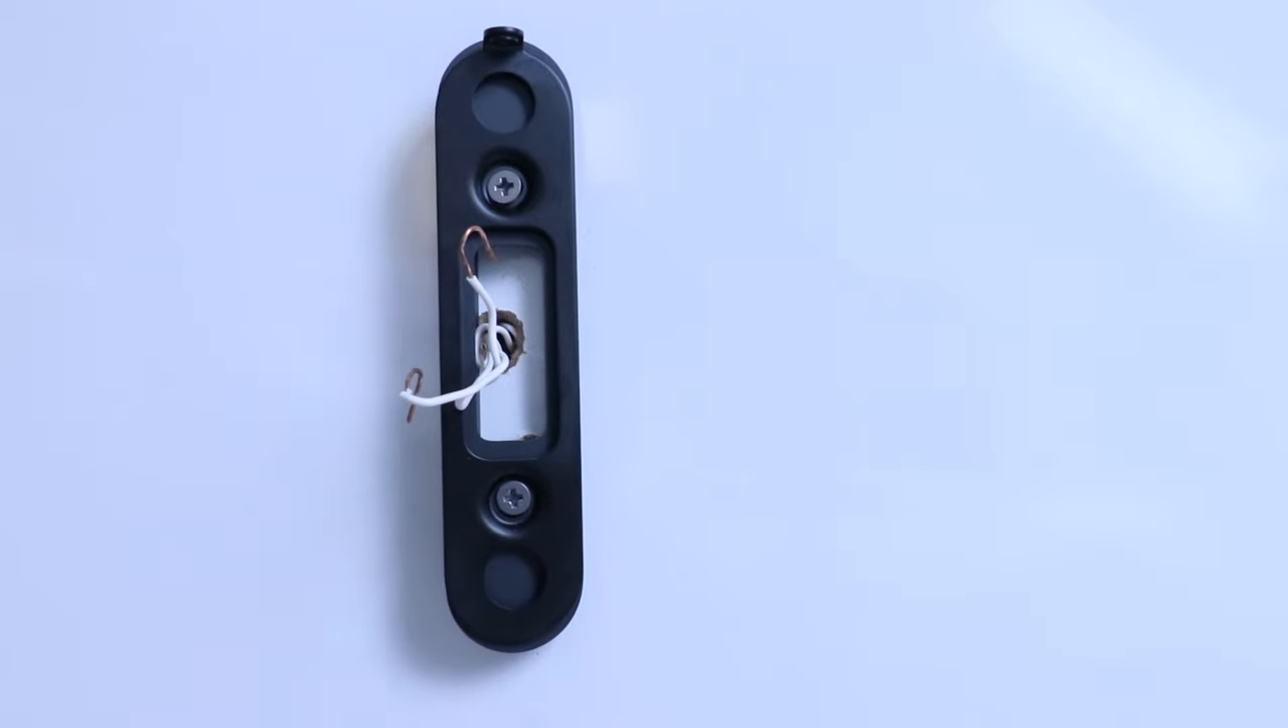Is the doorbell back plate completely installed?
Yes.